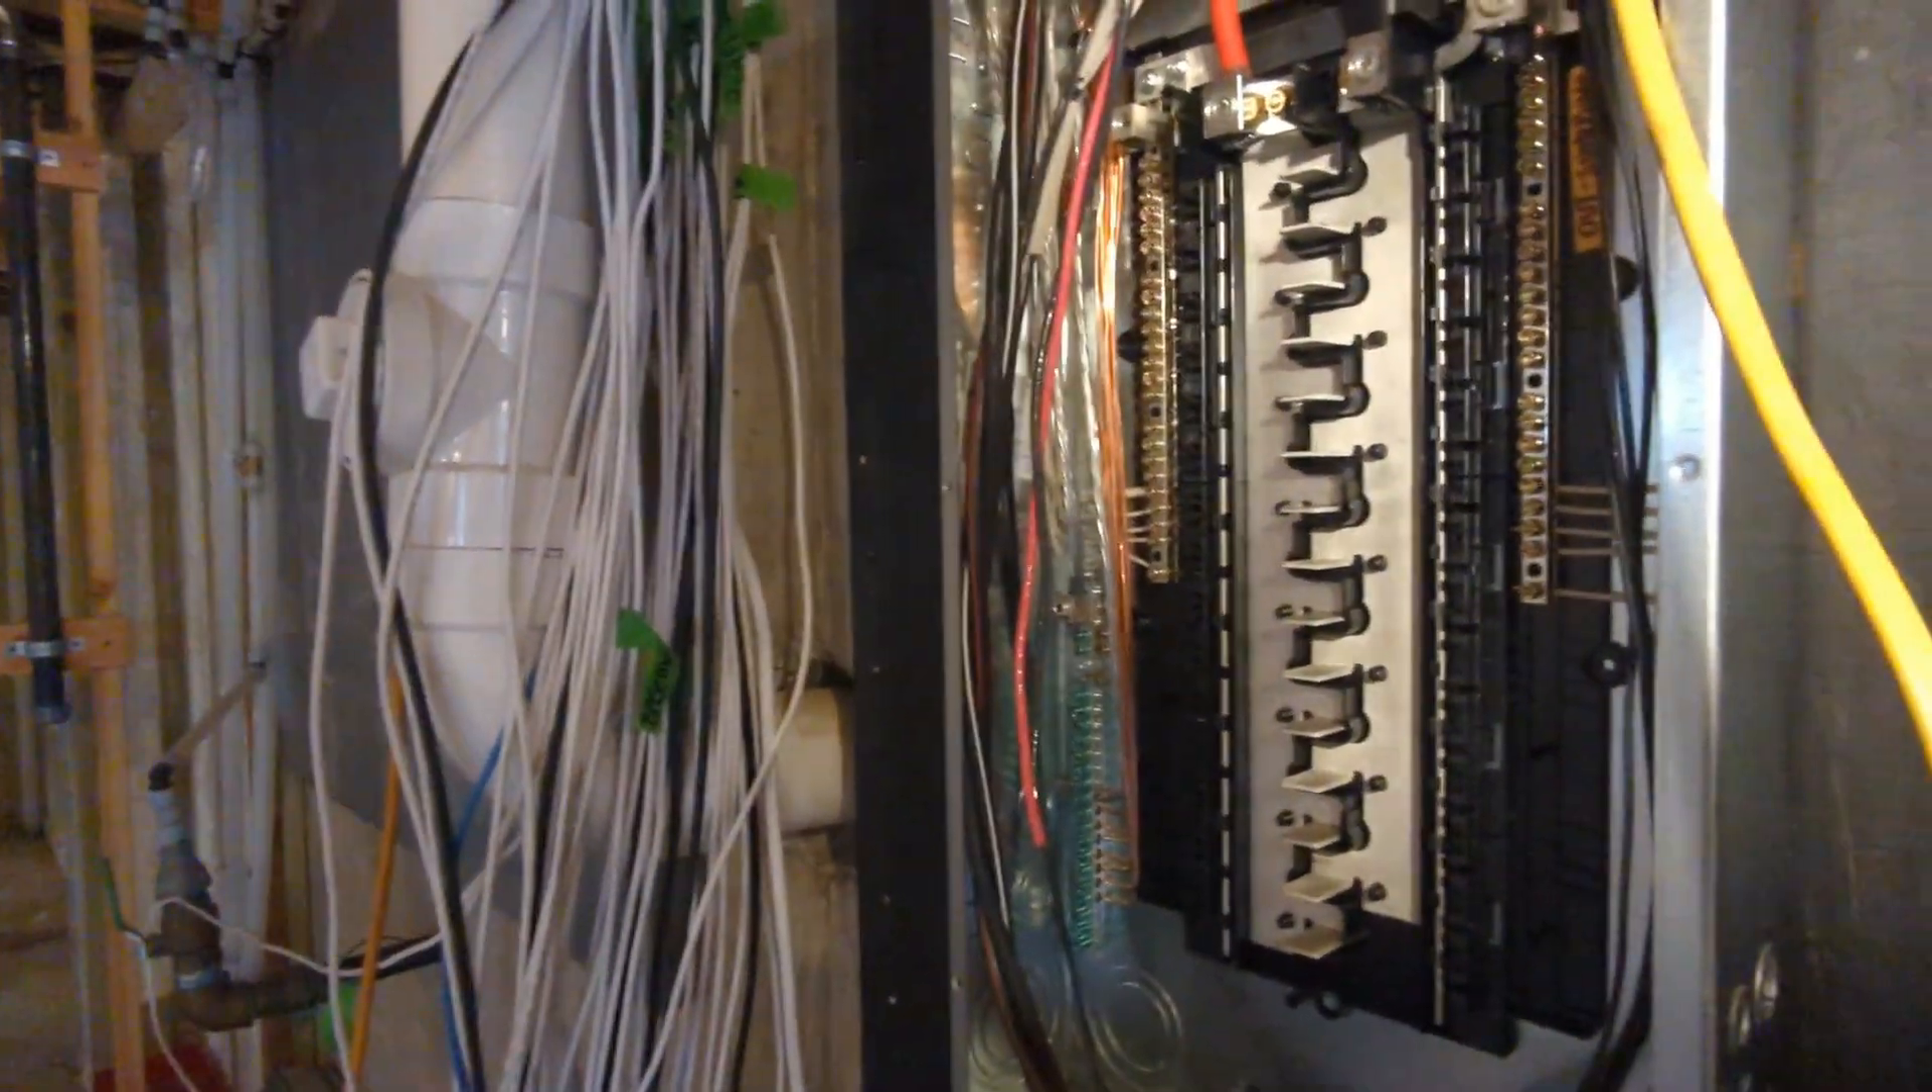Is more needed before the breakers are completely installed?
Yes.